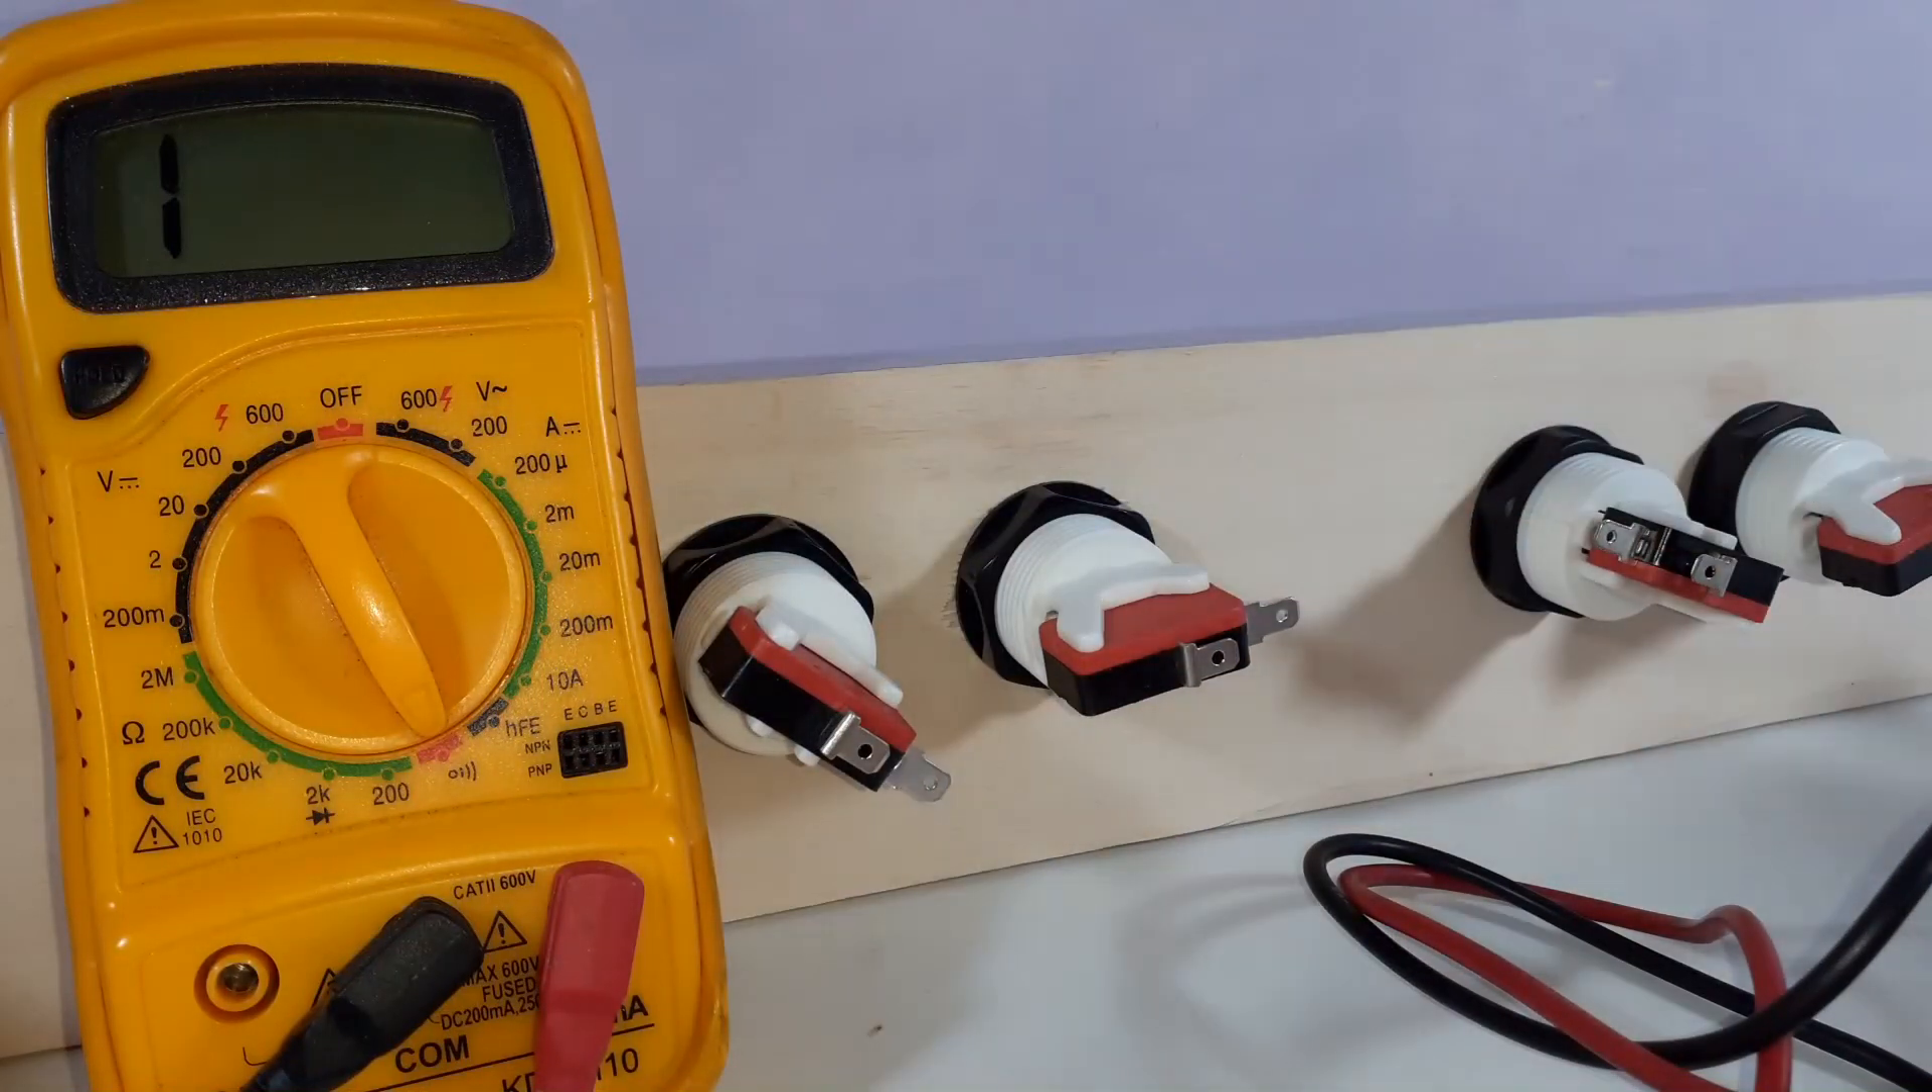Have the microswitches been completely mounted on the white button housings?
Yes.